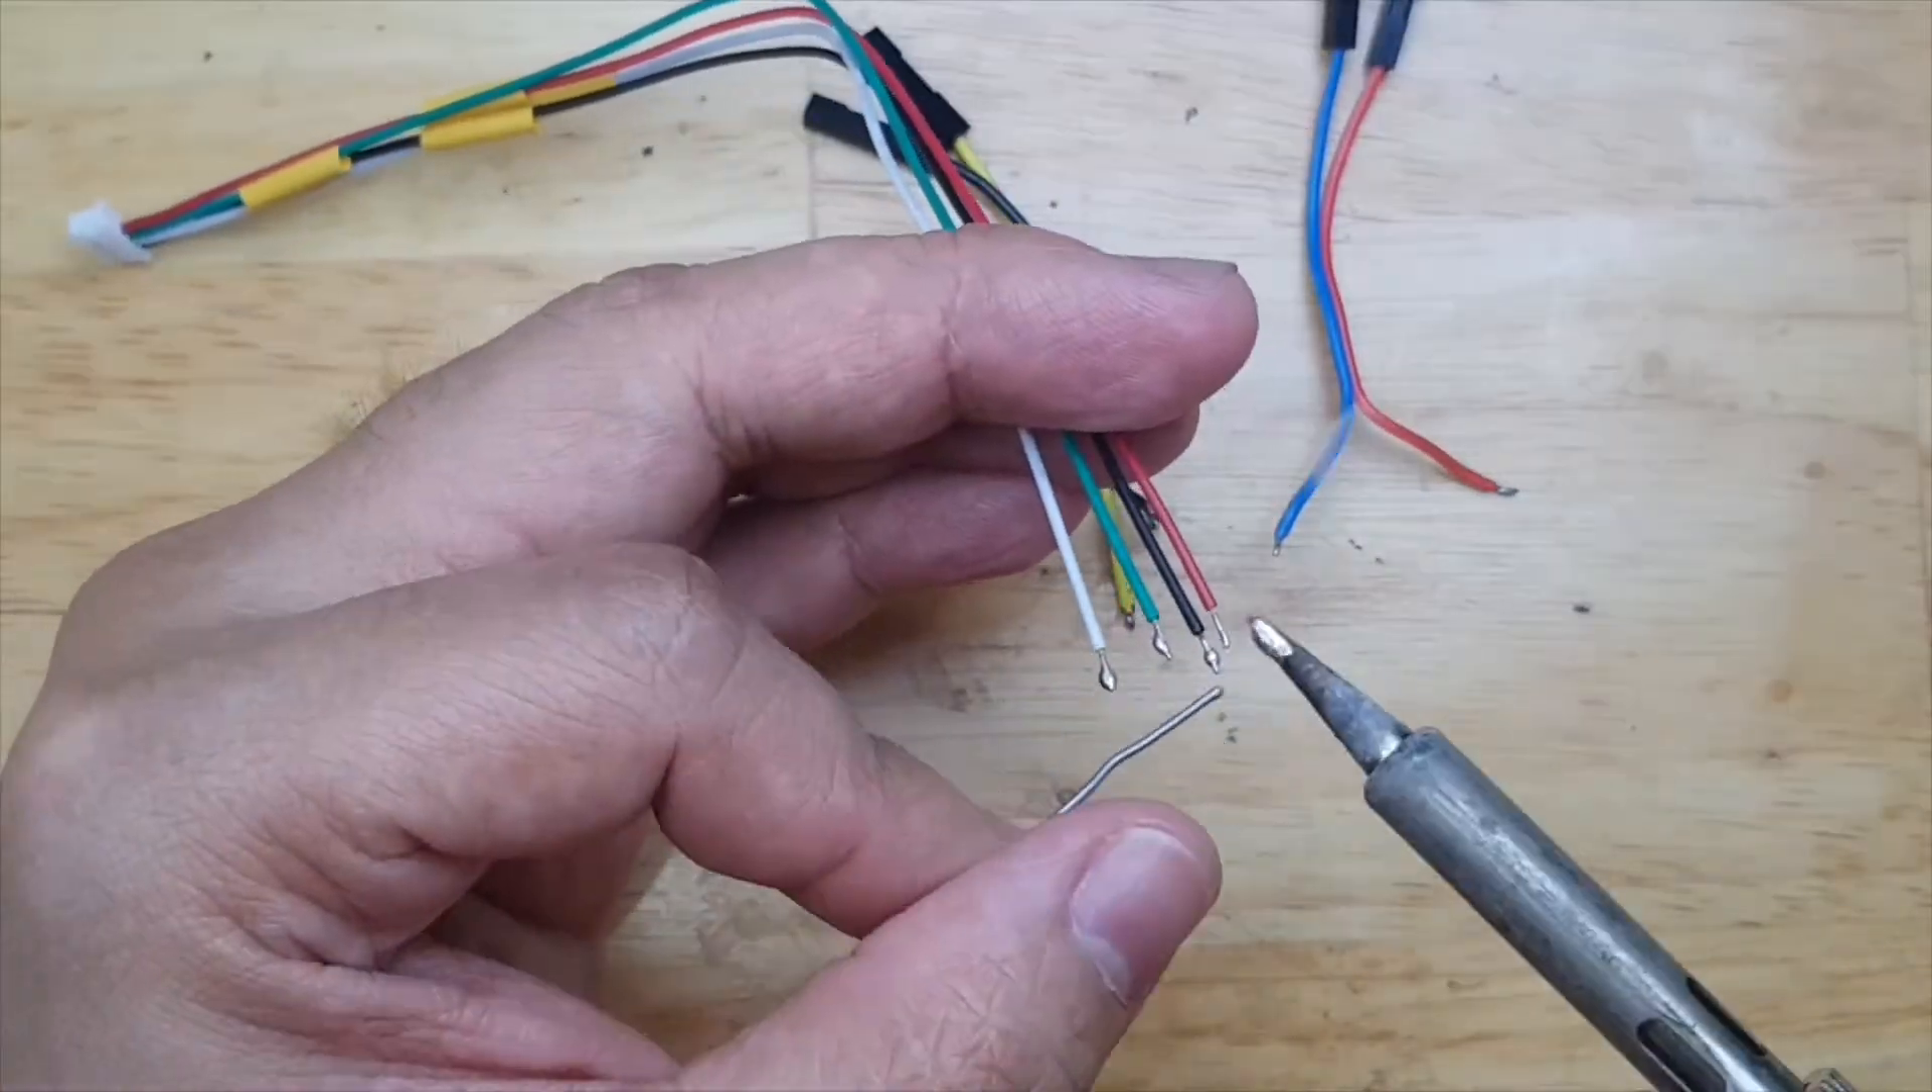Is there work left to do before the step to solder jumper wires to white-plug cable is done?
Yes.